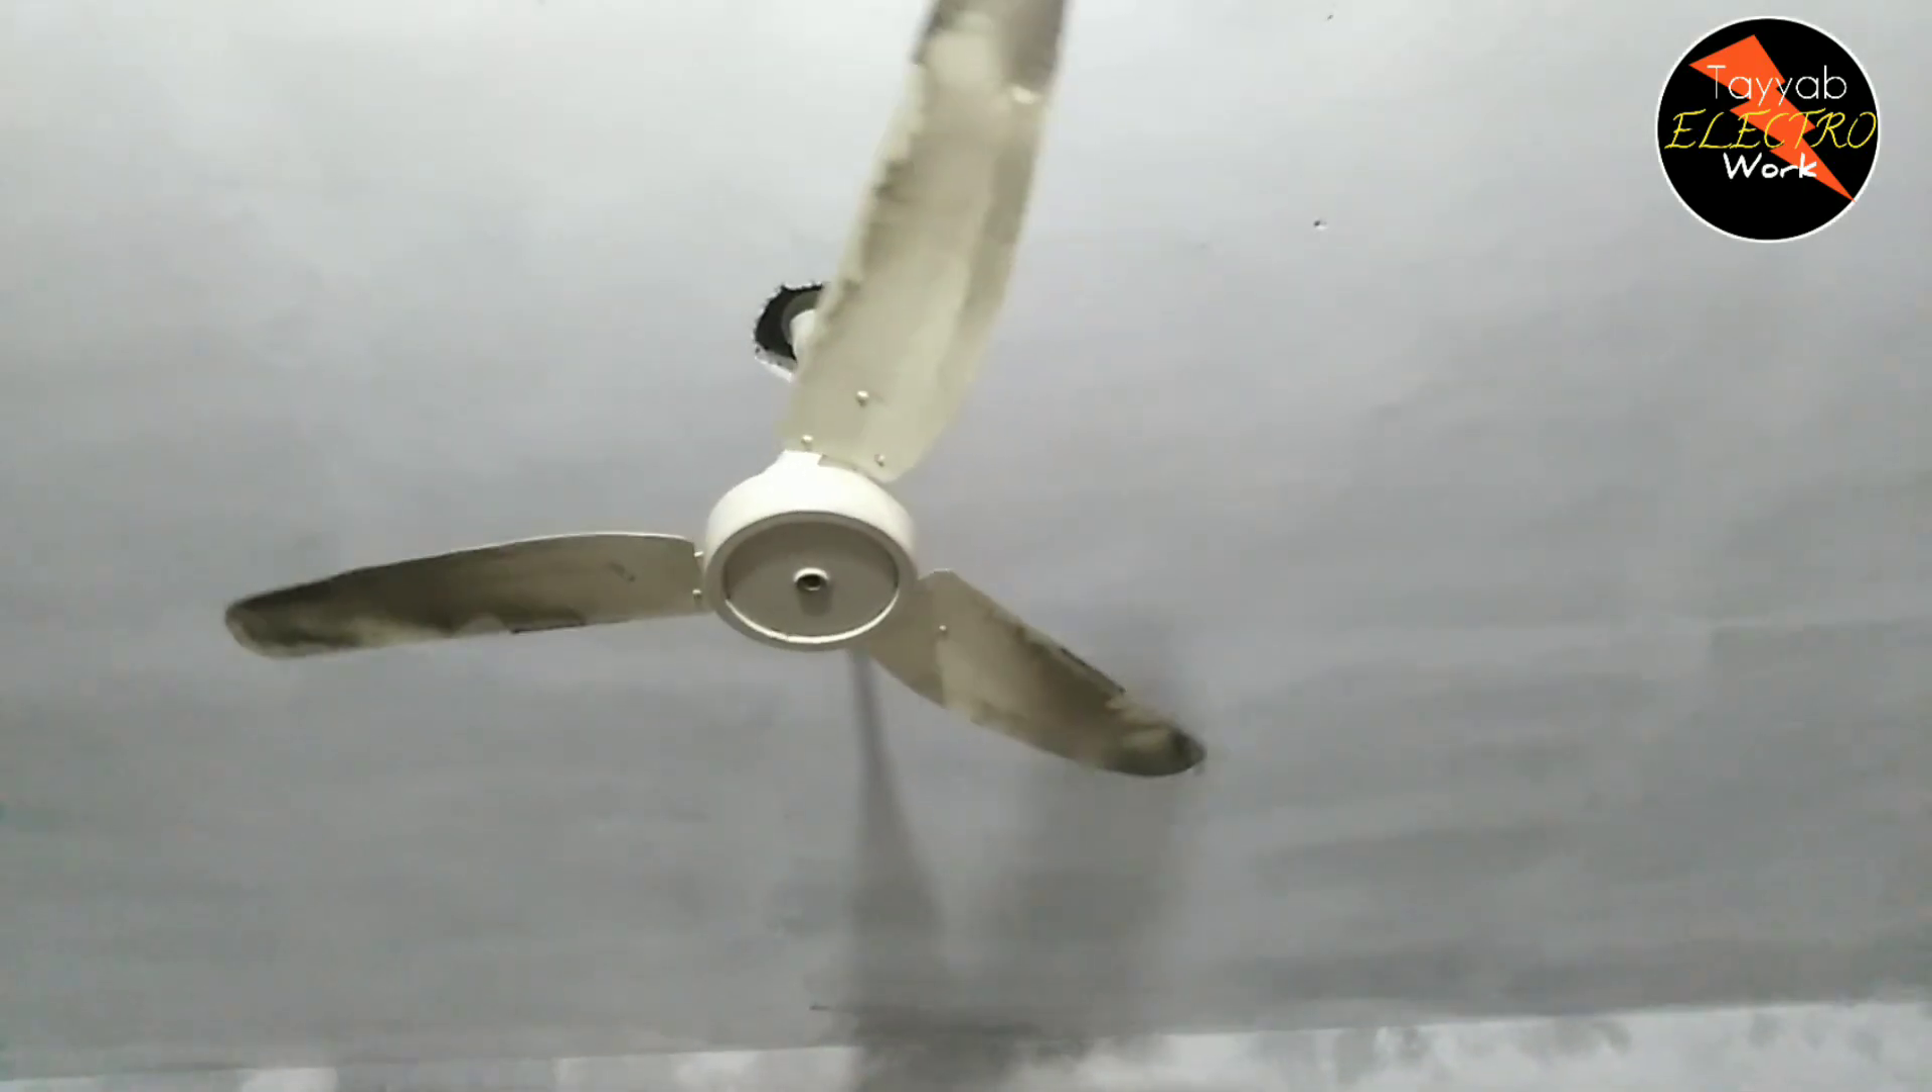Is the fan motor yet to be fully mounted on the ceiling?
No.